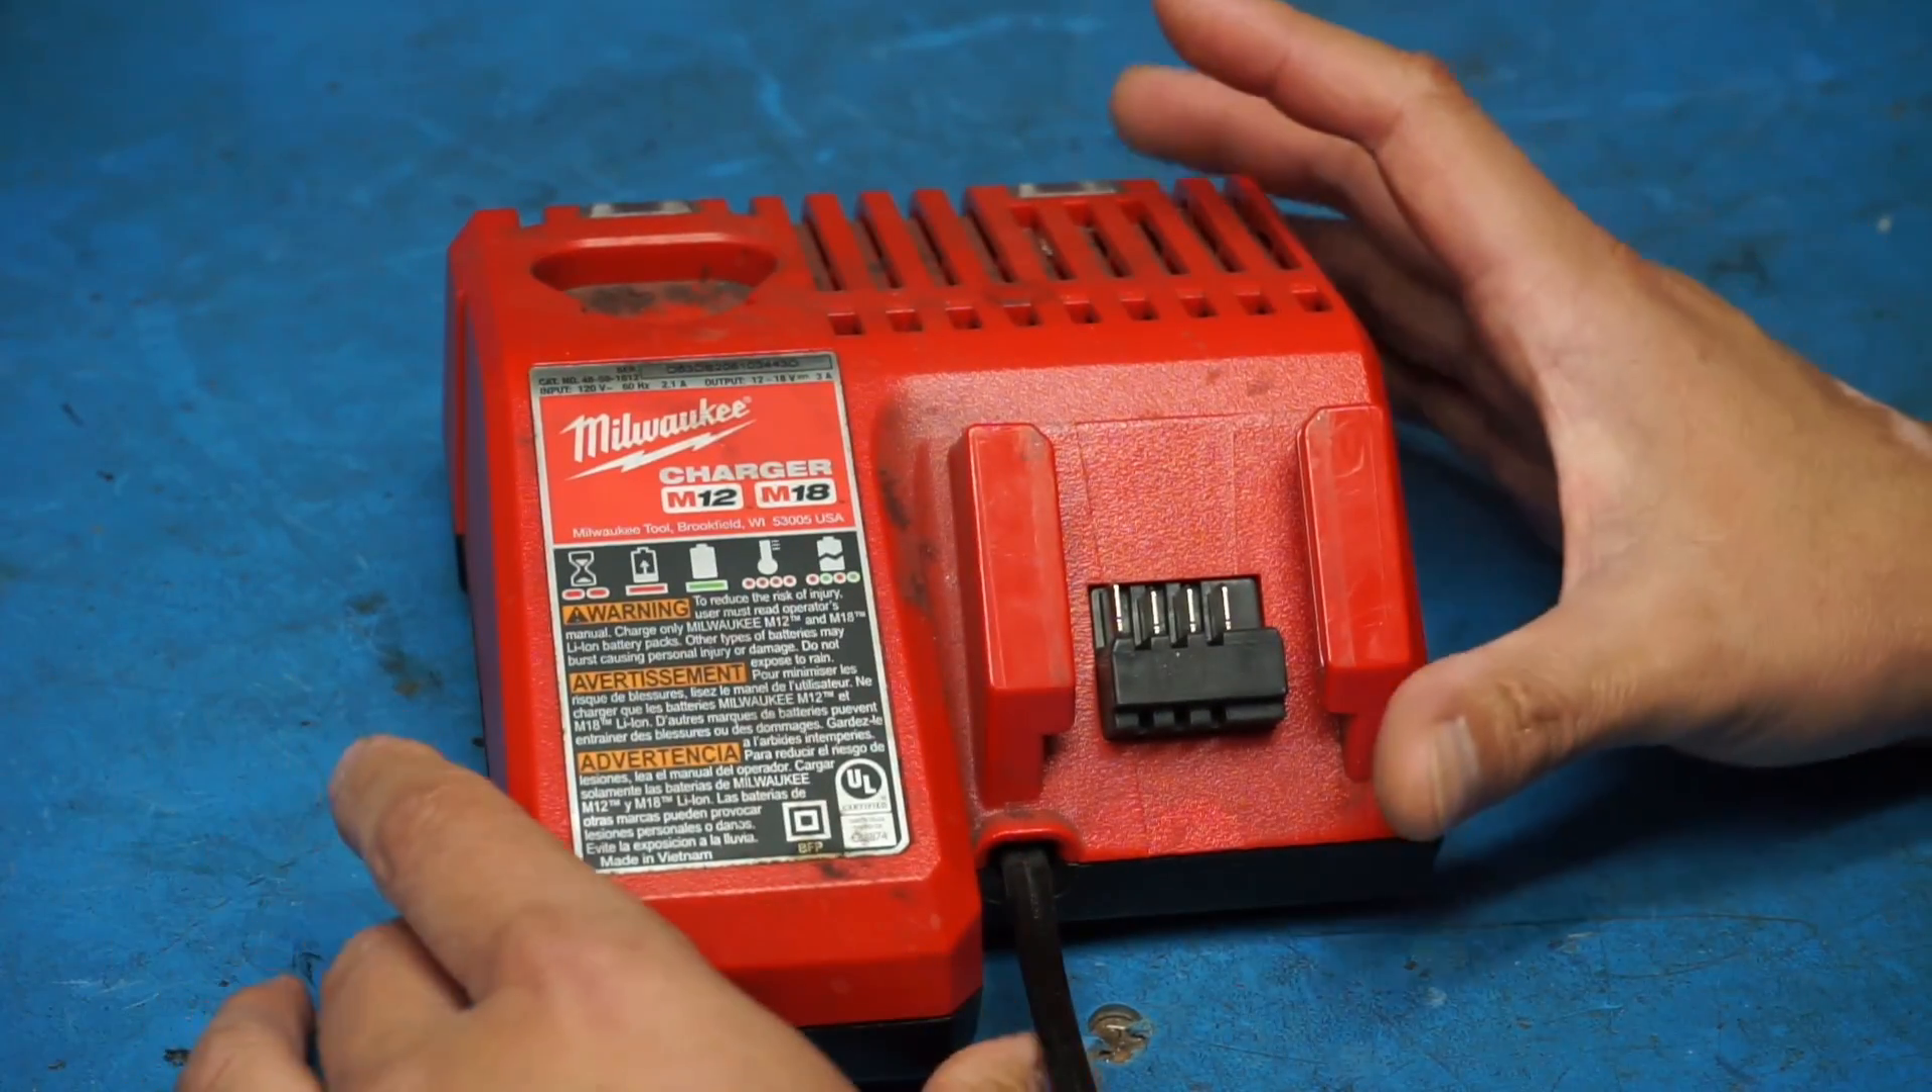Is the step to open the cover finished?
No.